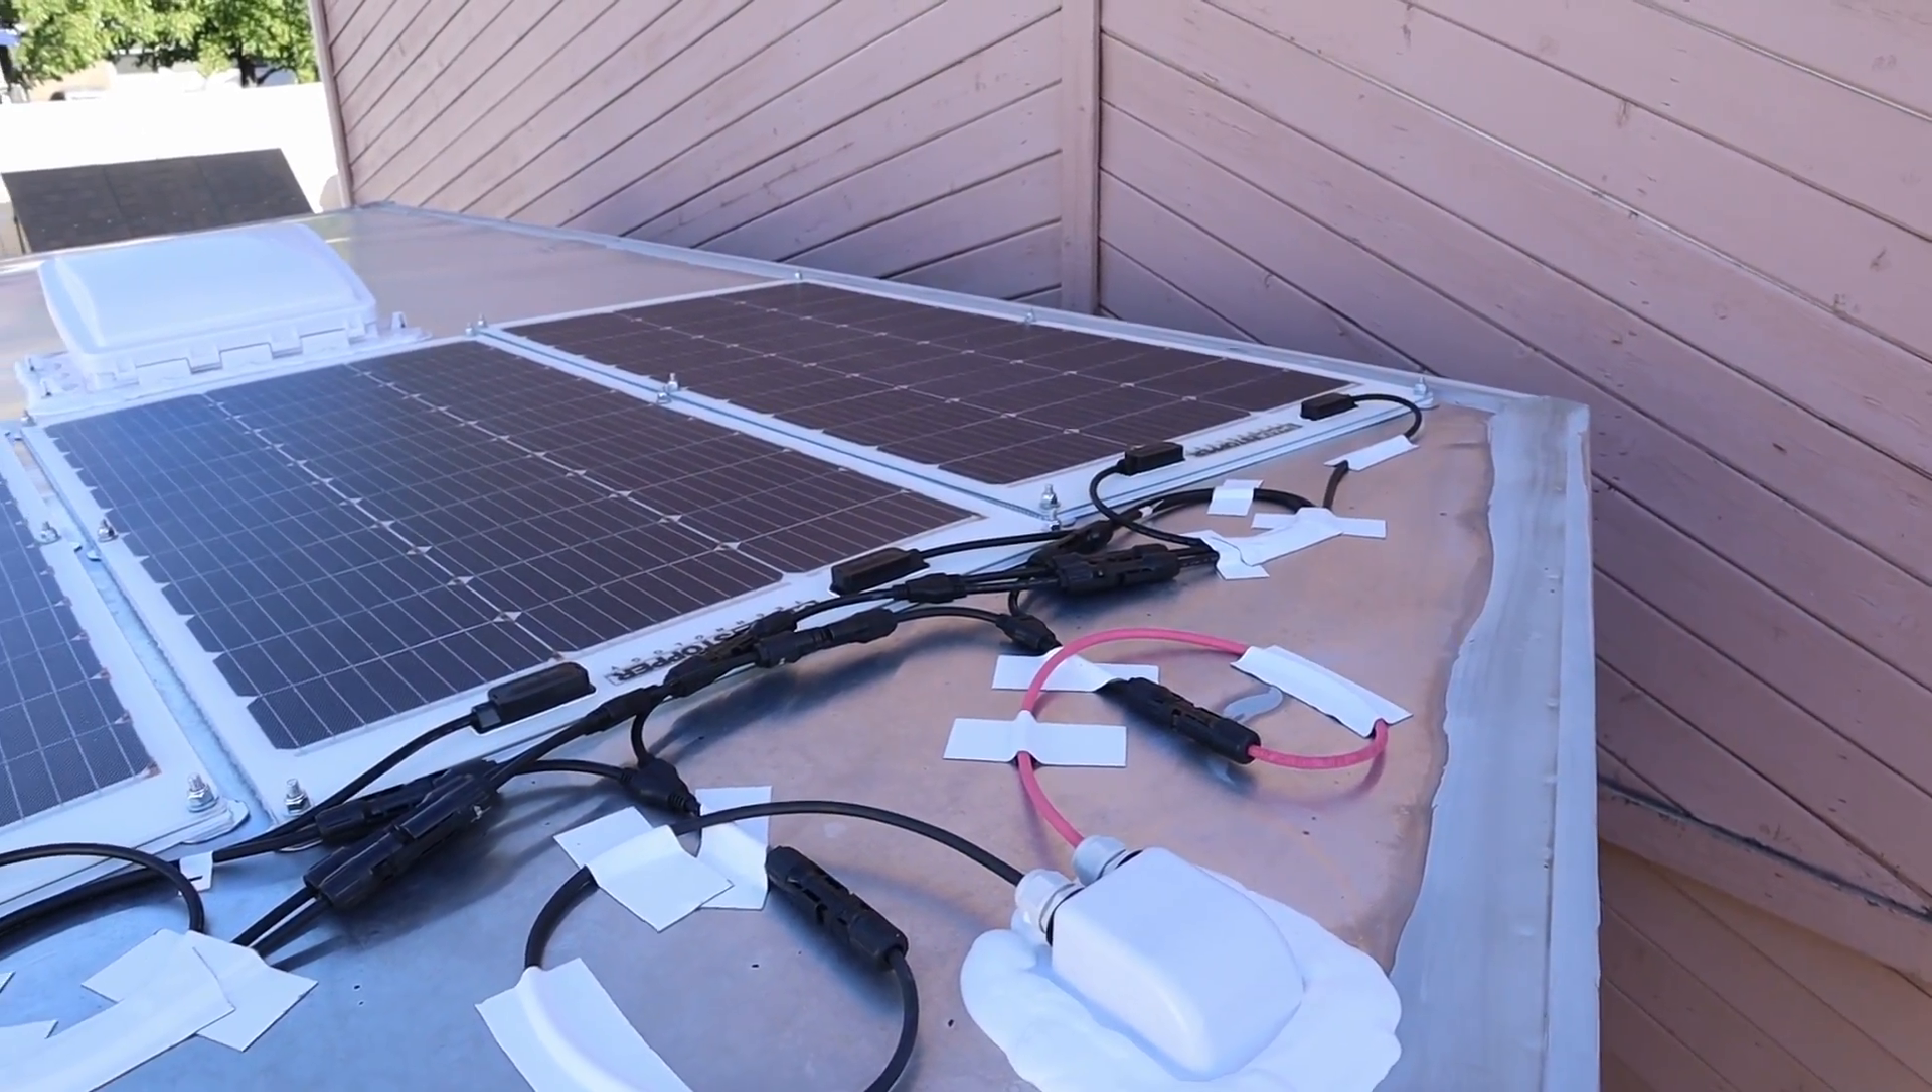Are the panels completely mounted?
Yes.